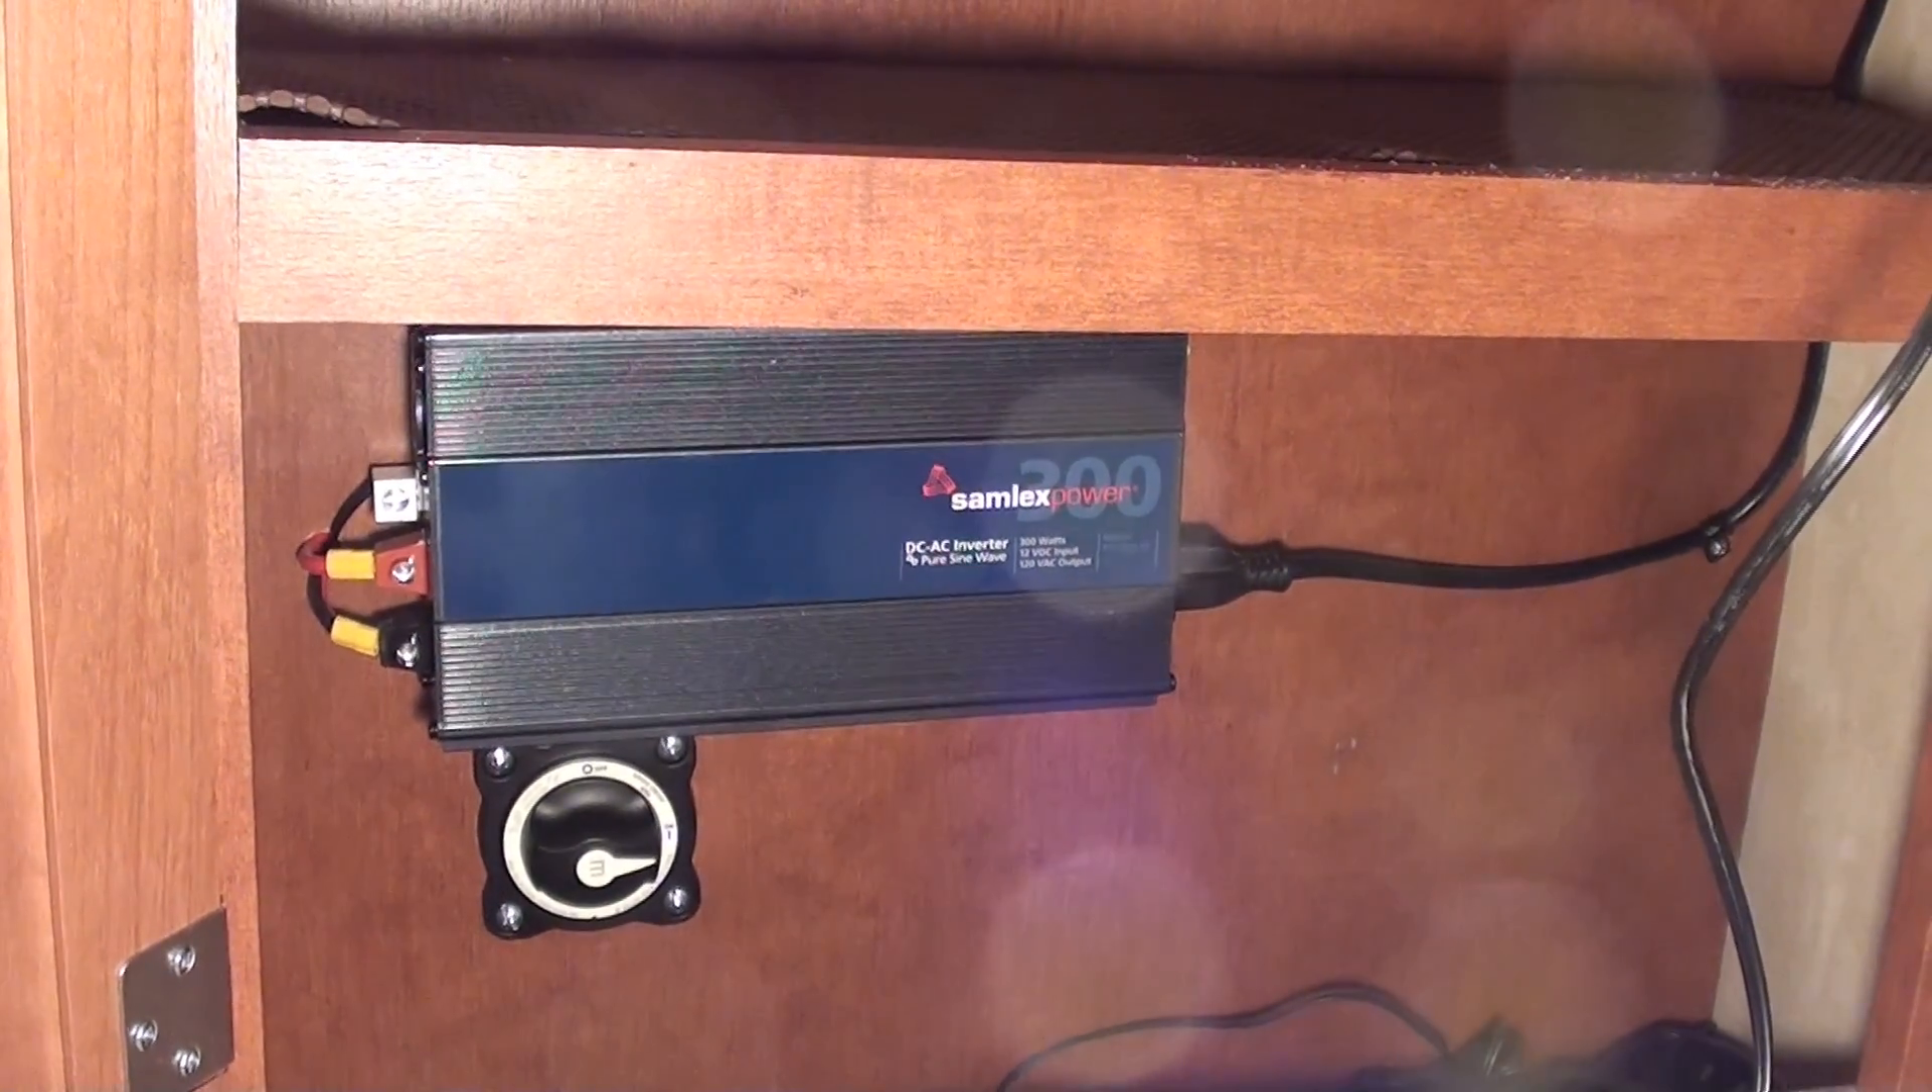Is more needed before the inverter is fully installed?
No.